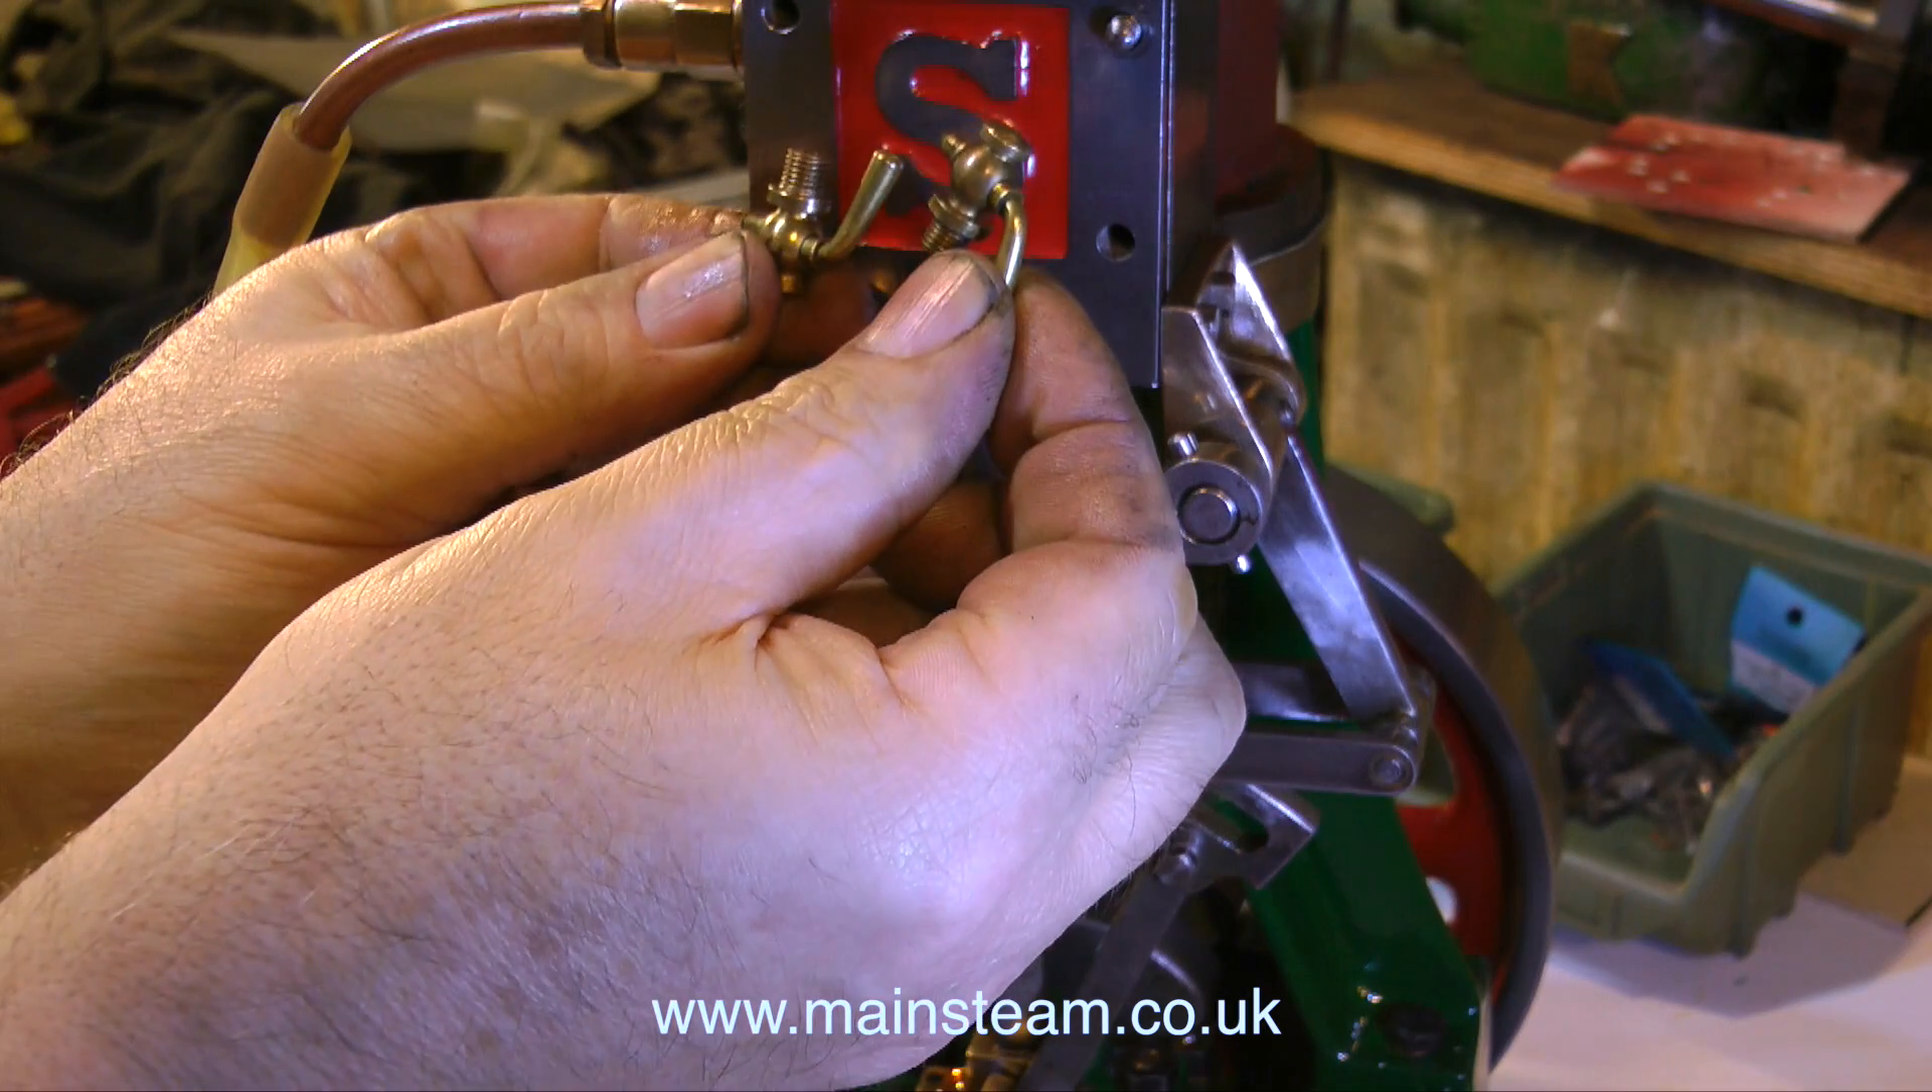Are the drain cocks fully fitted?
No.